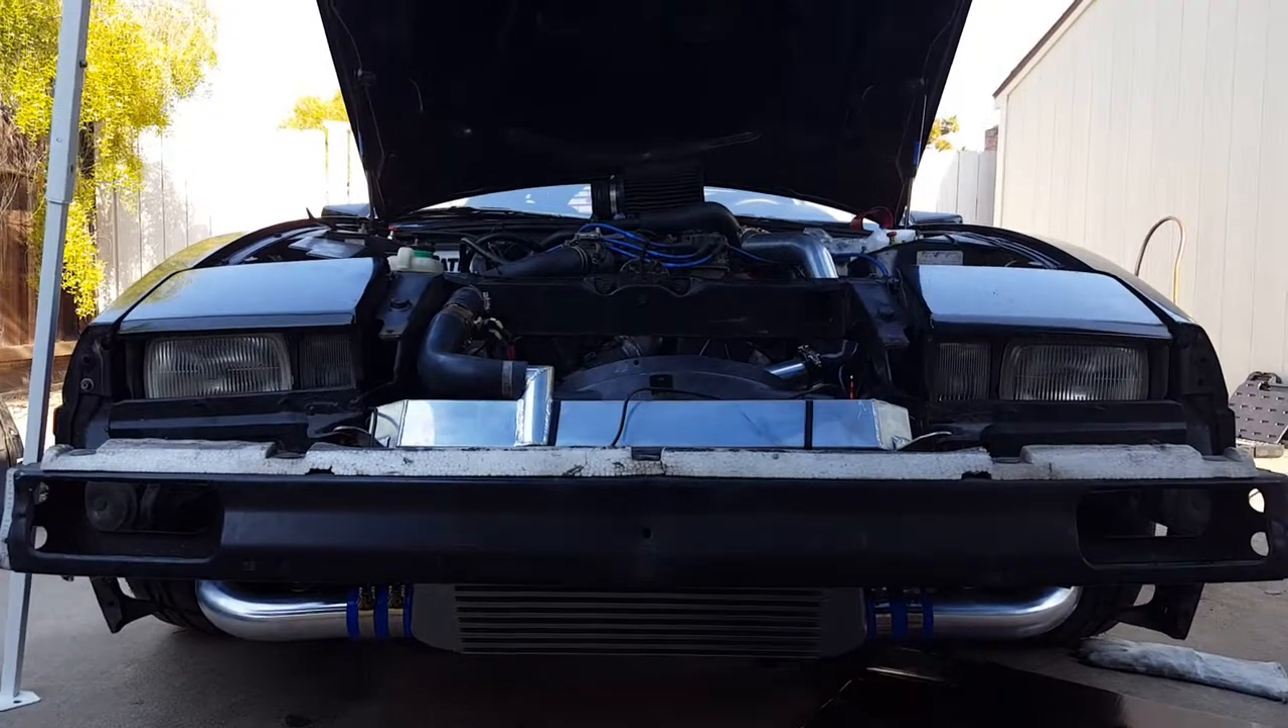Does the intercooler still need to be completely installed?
No.